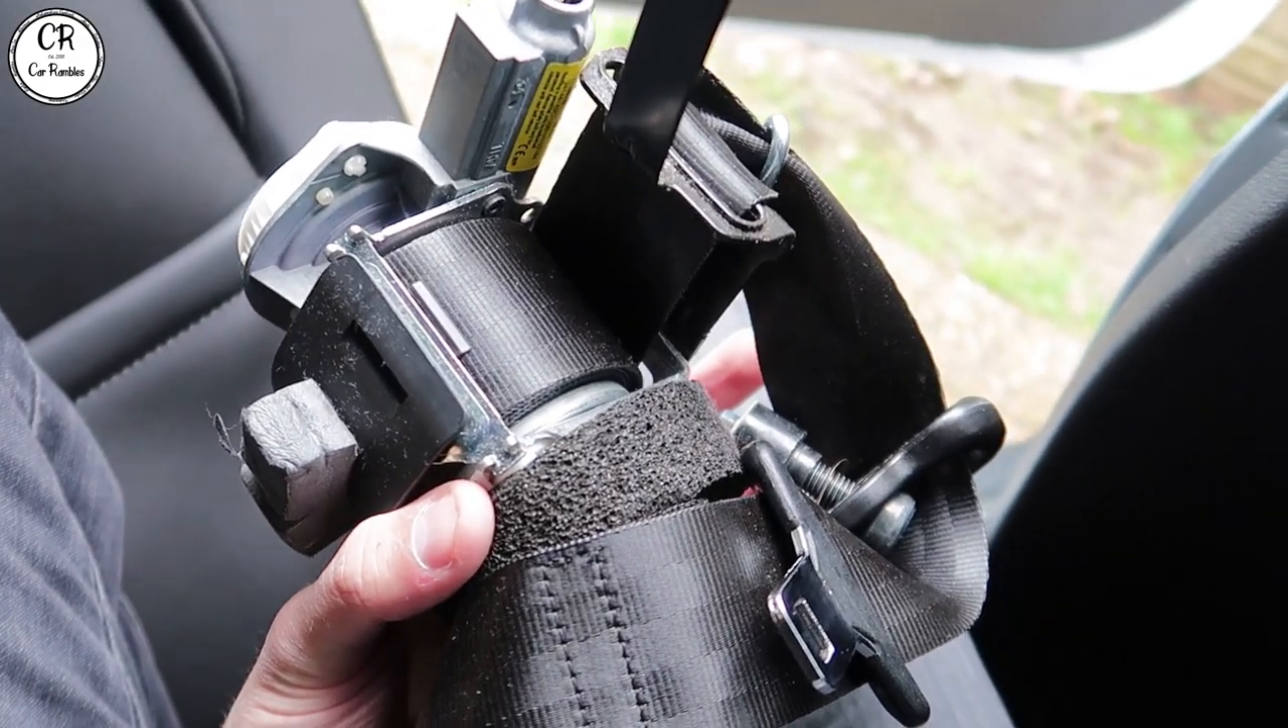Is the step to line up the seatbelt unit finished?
No.